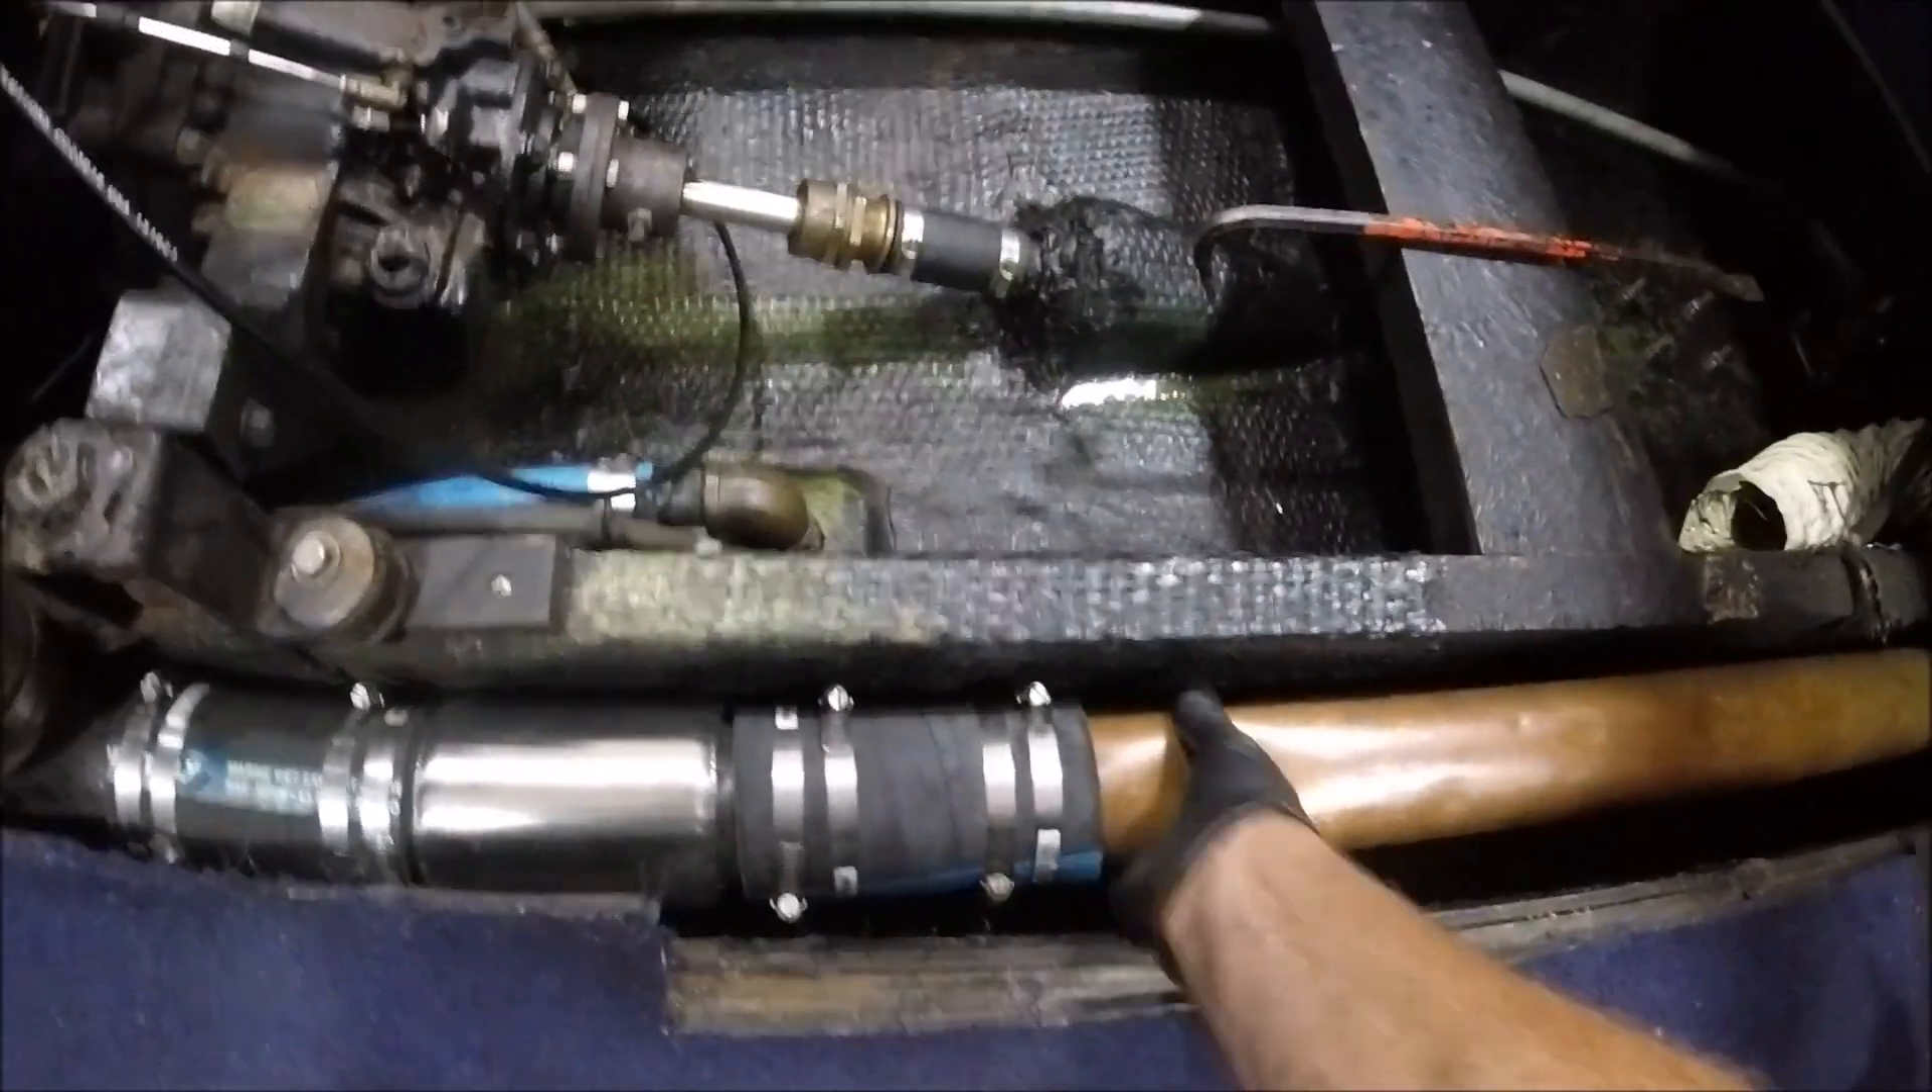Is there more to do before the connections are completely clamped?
No.